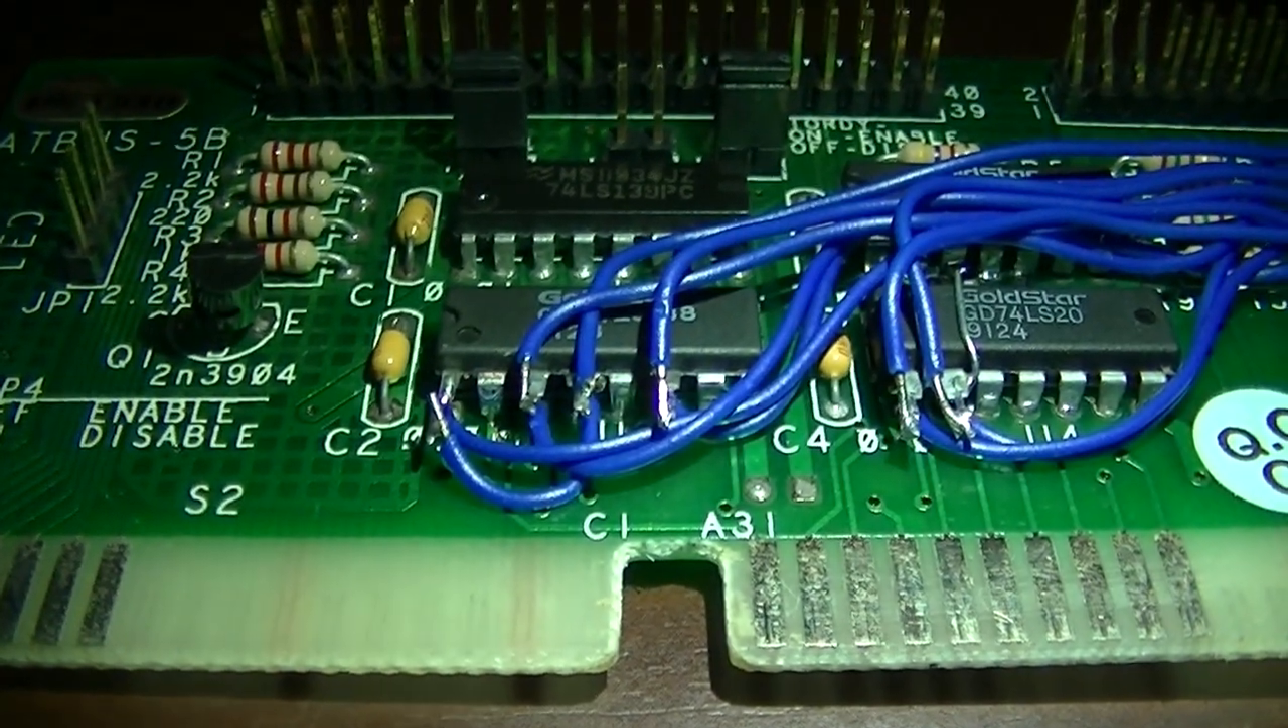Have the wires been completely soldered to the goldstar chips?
Yes.